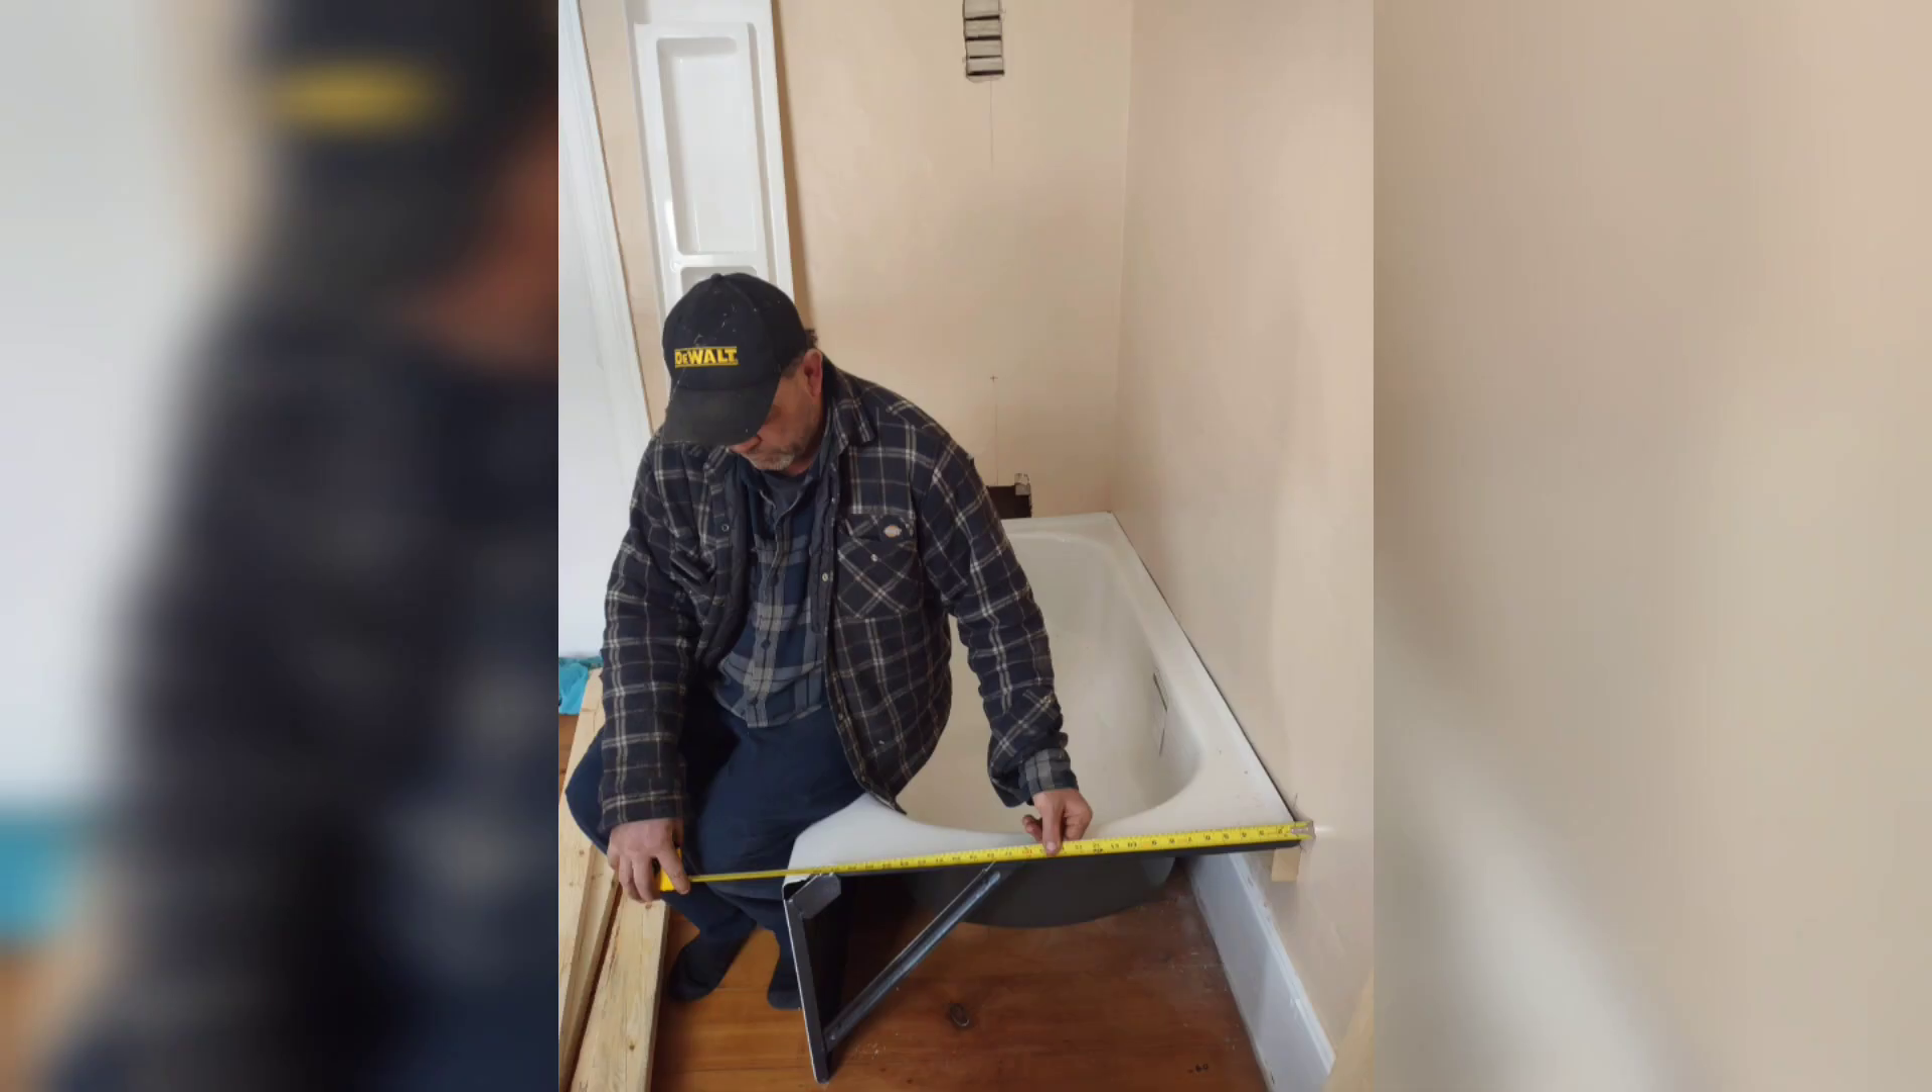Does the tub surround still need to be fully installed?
Yes.